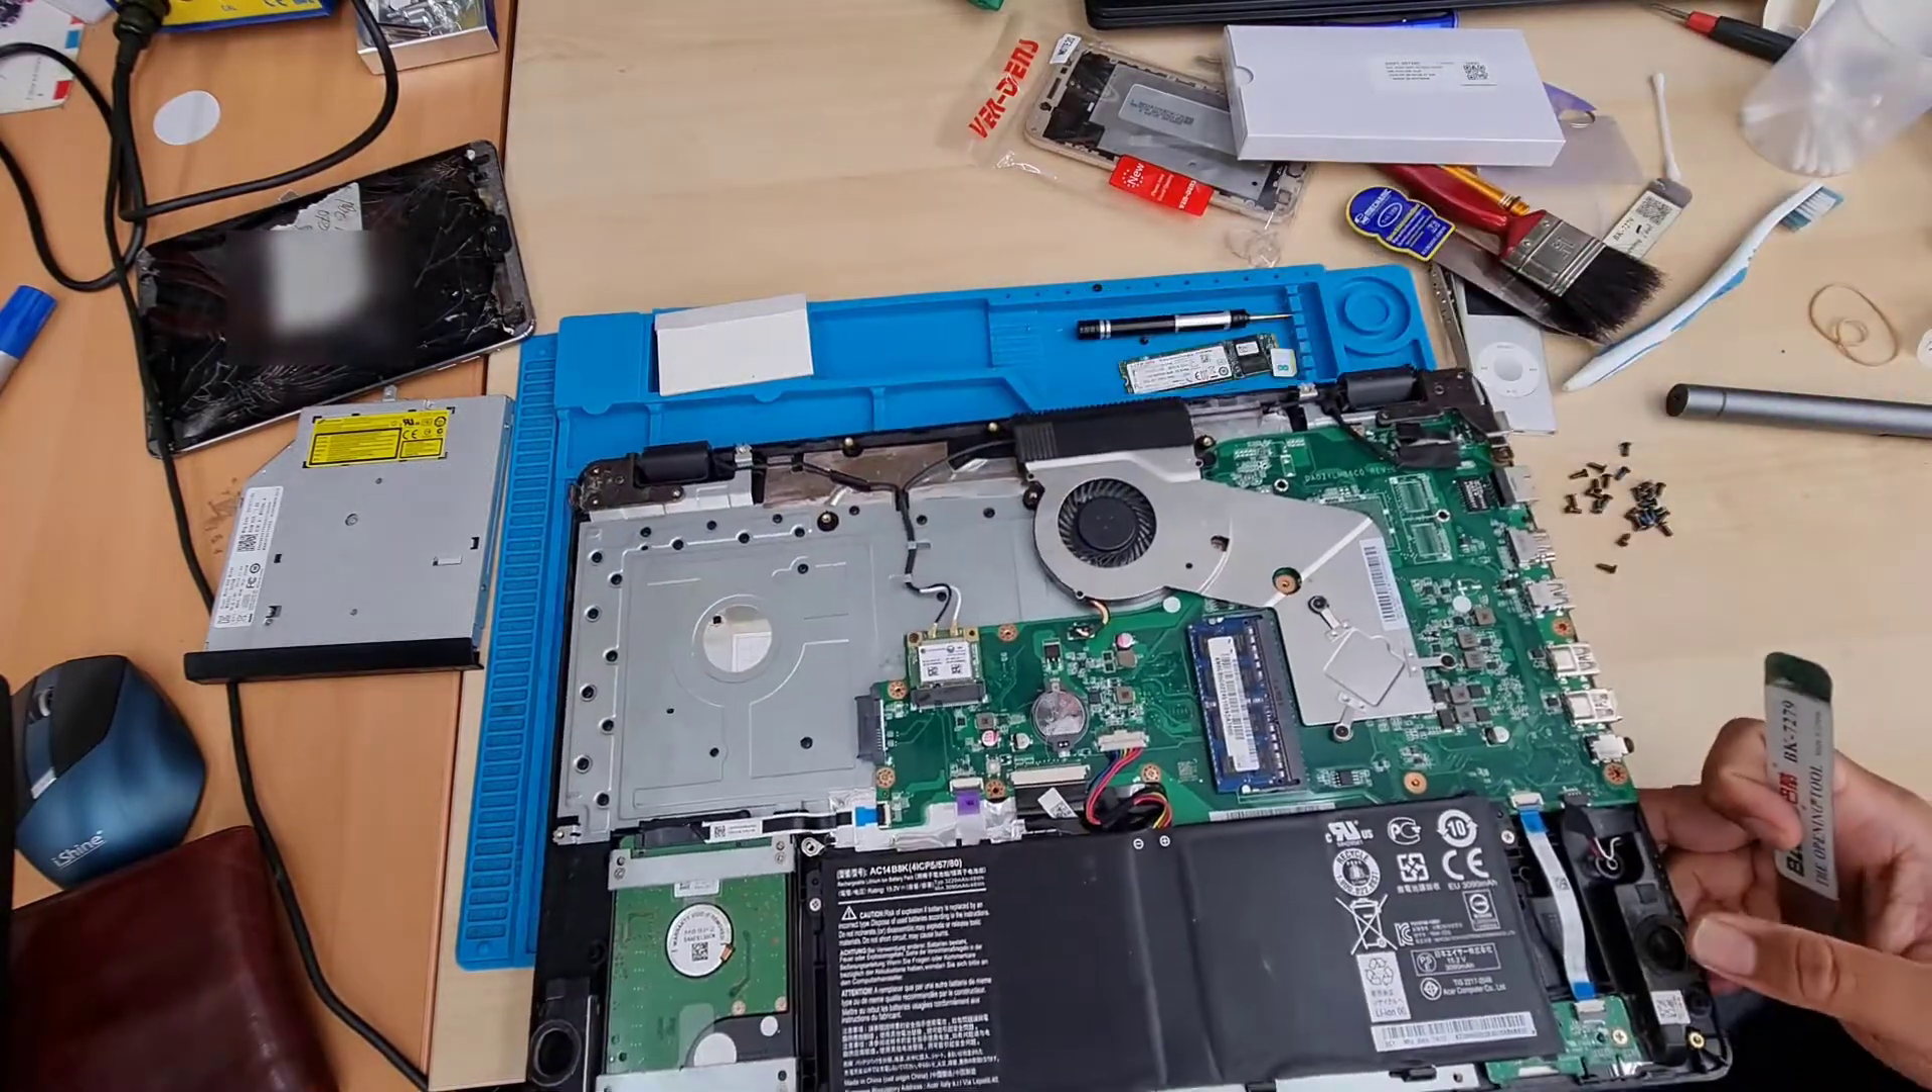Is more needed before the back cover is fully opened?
No.